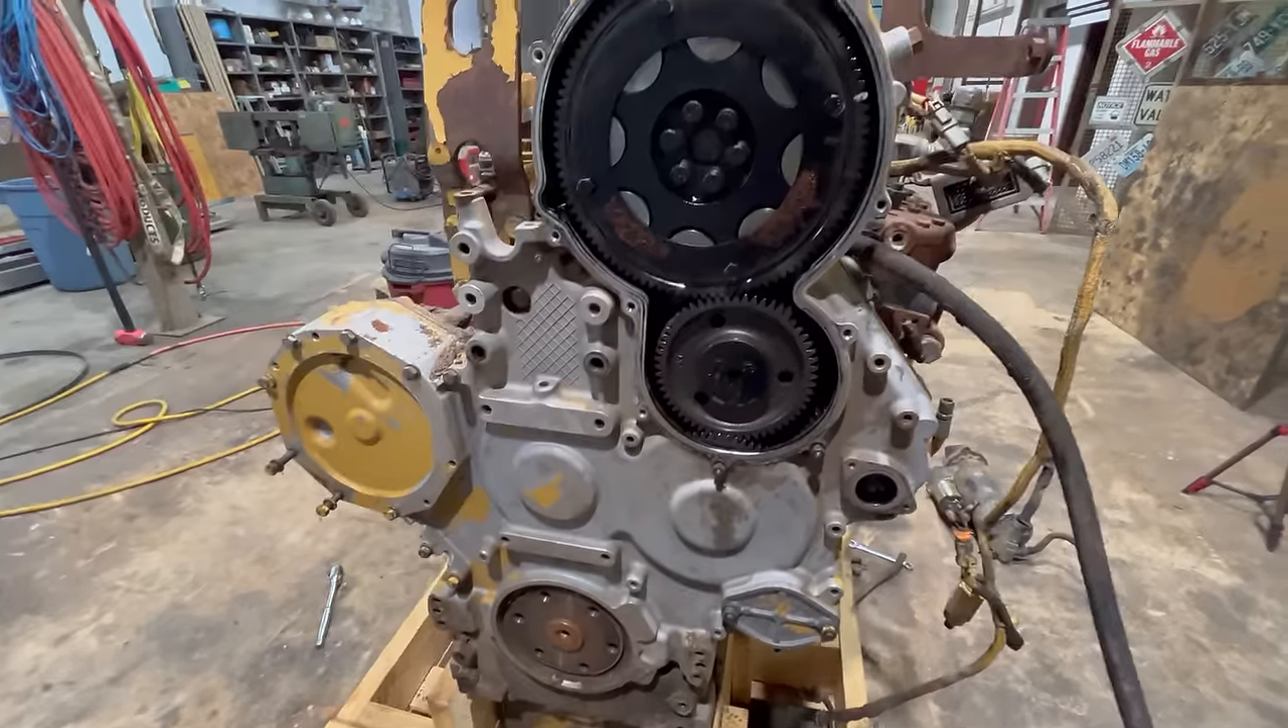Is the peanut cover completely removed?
Yes.